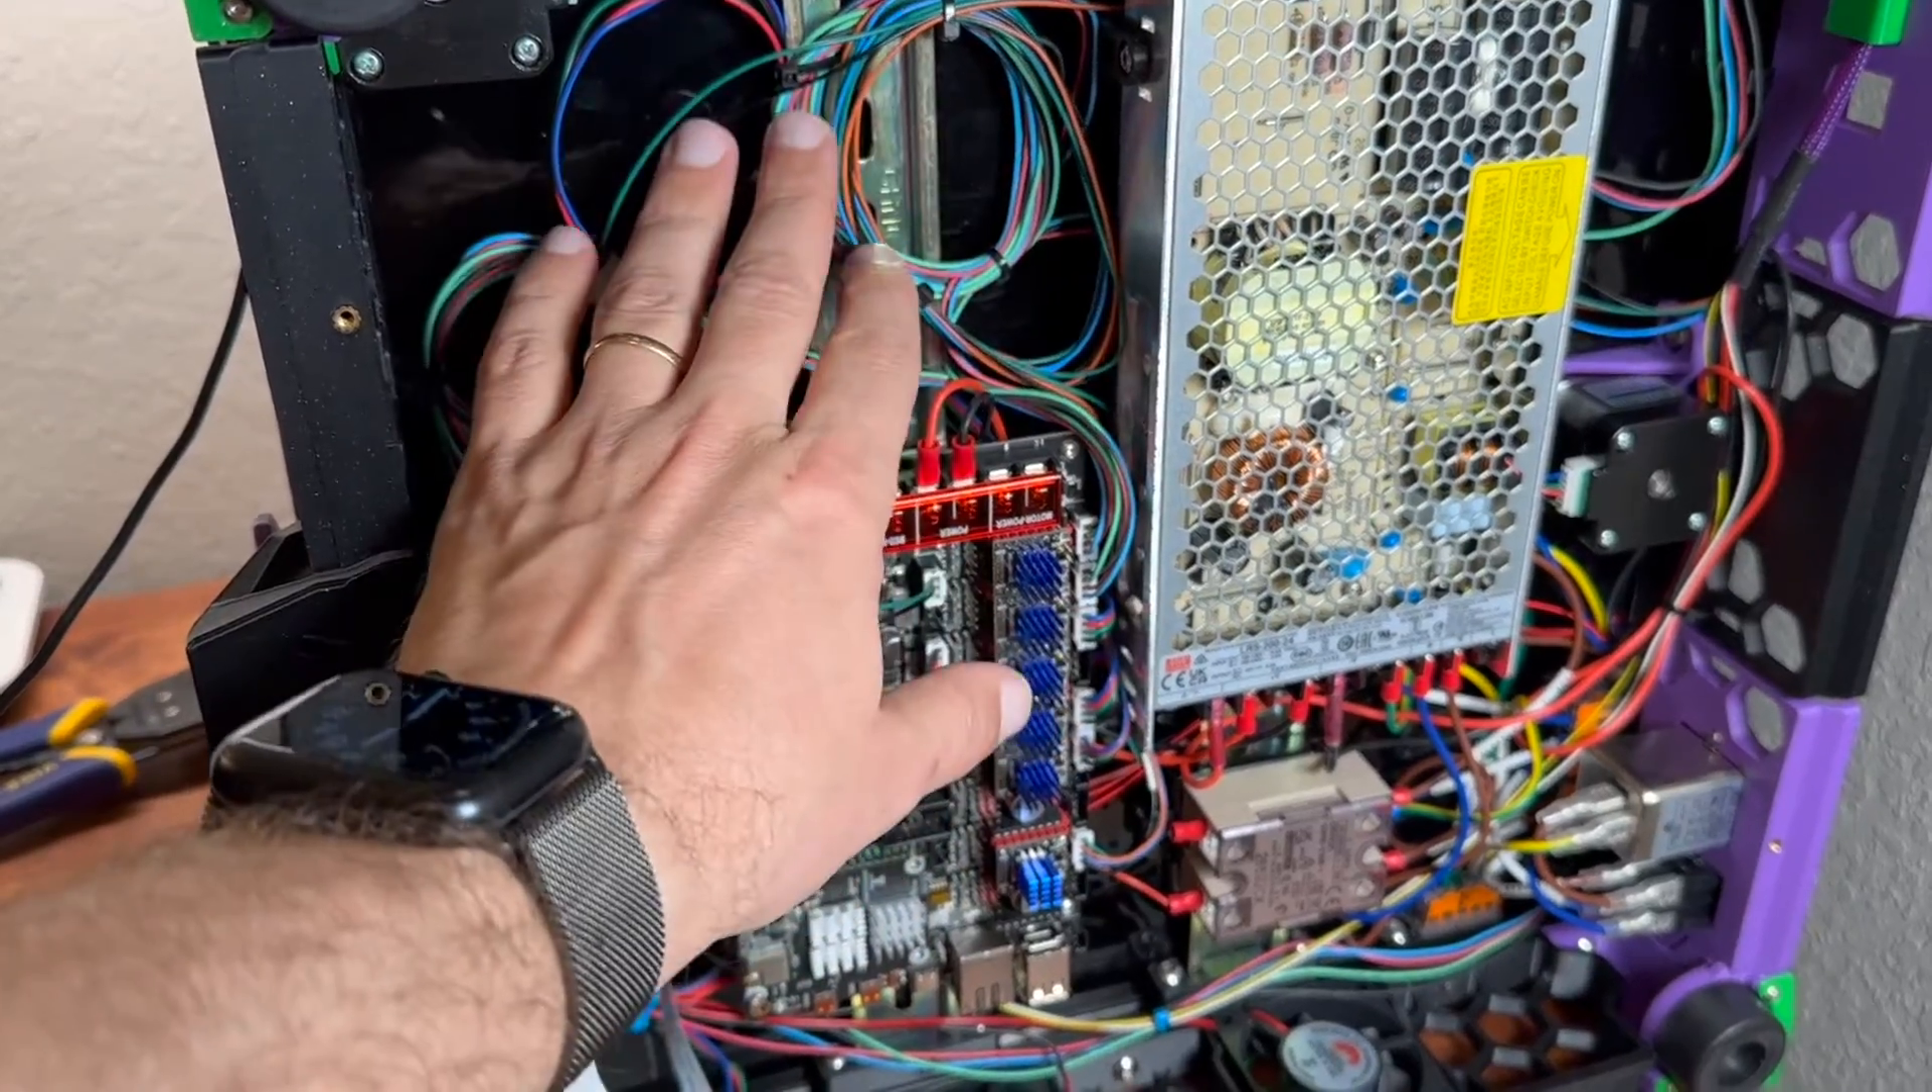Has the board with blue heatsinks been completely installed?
Yes.